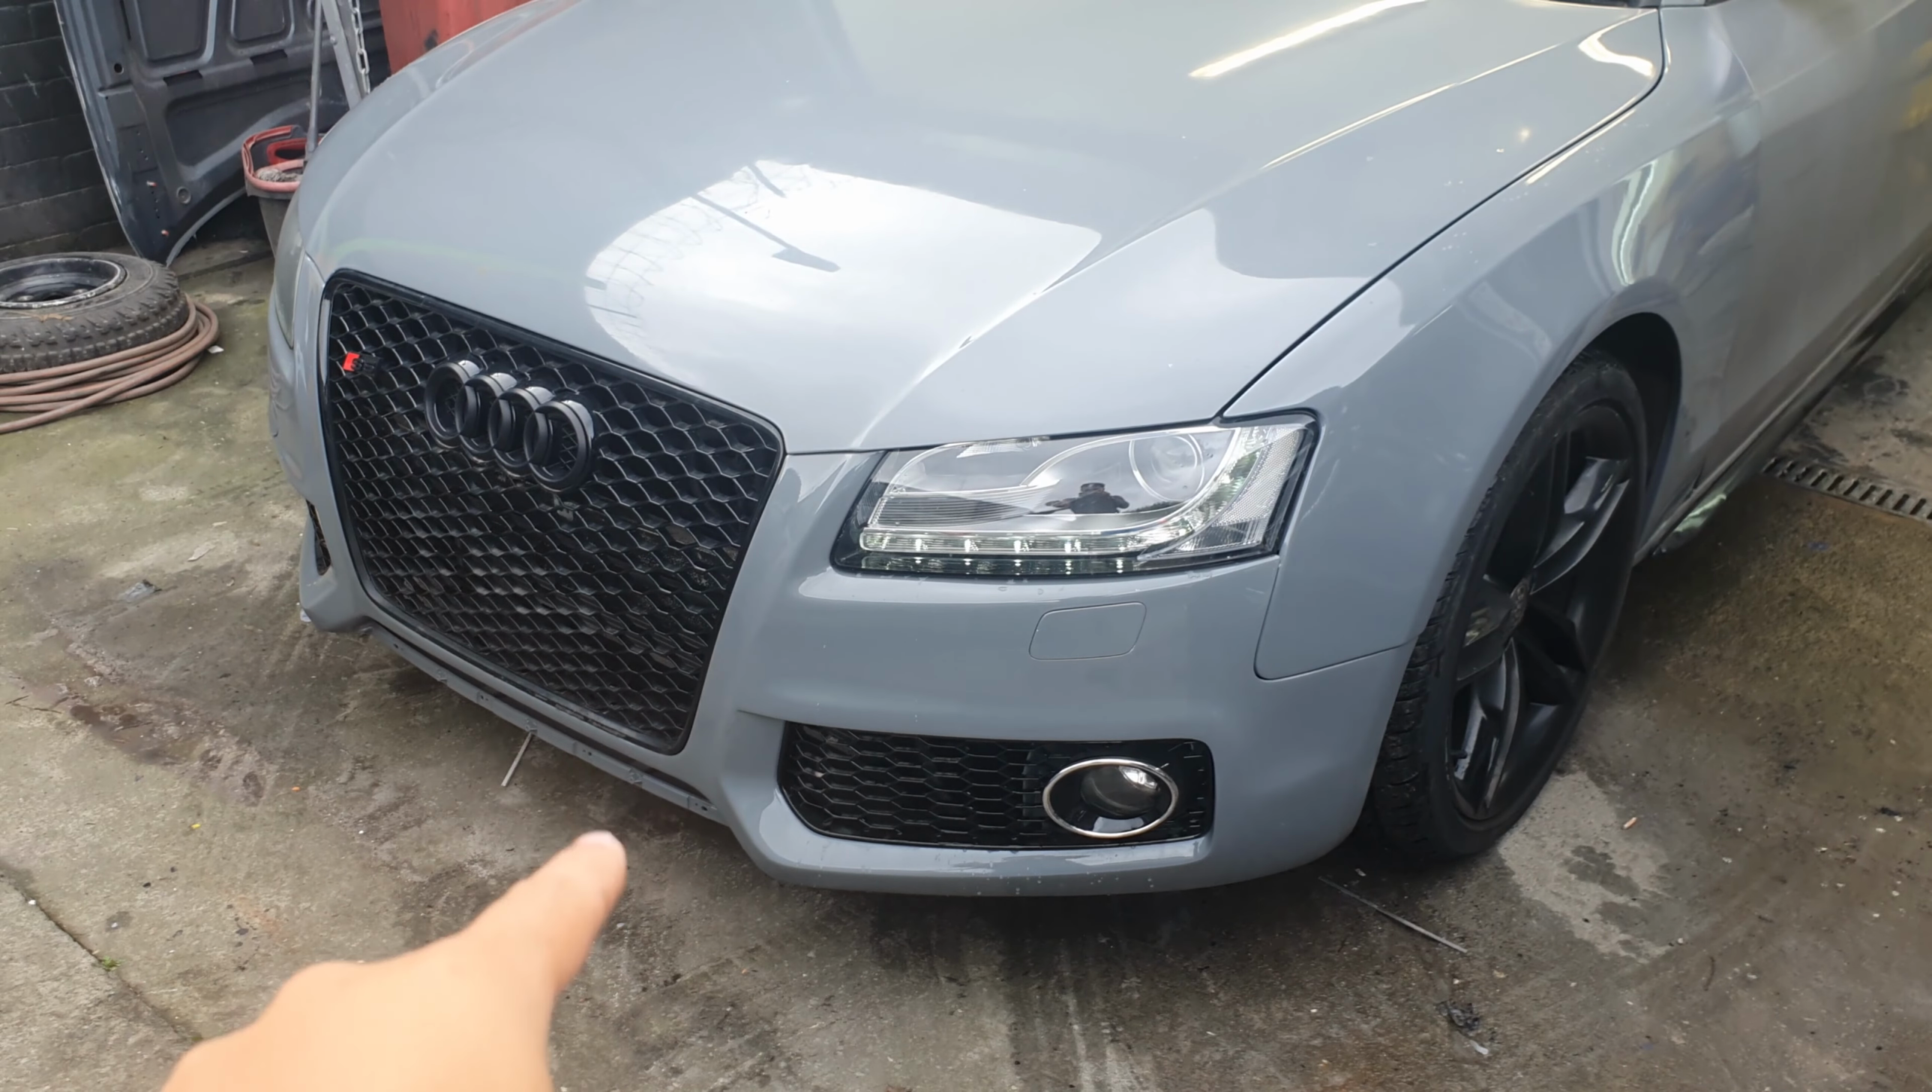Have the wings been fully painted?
Yes.